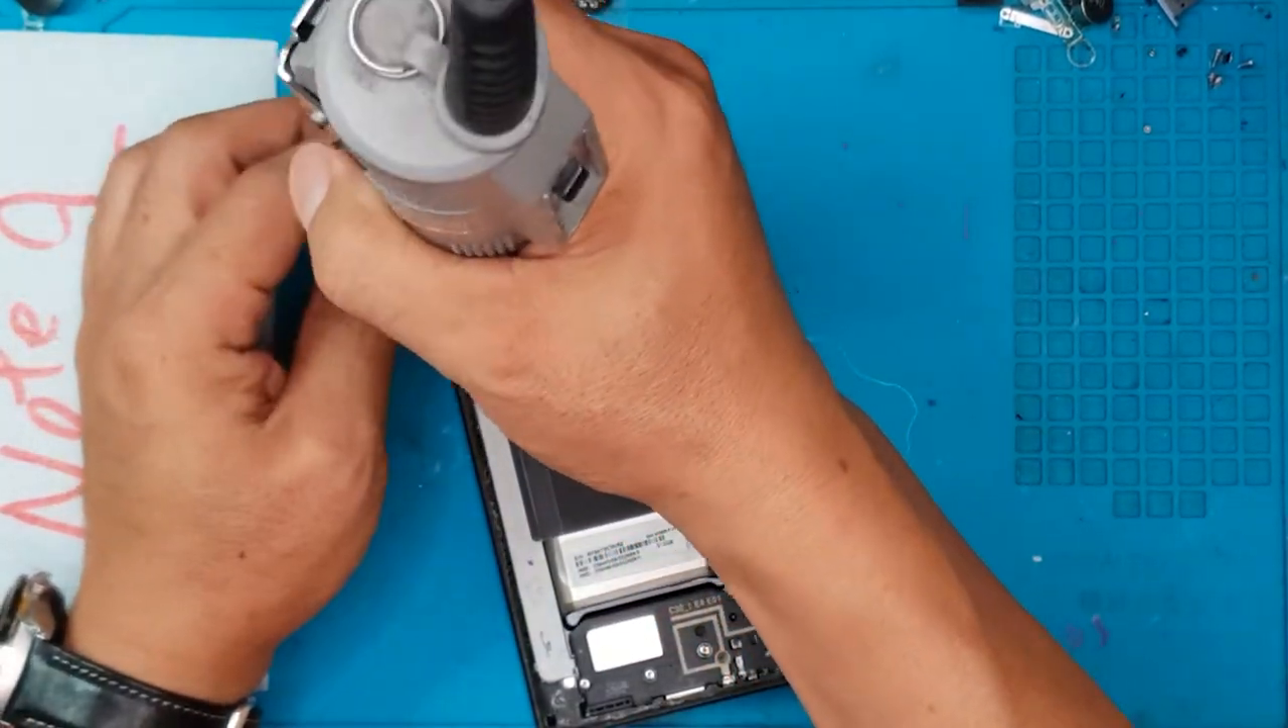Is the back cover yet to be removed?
No.